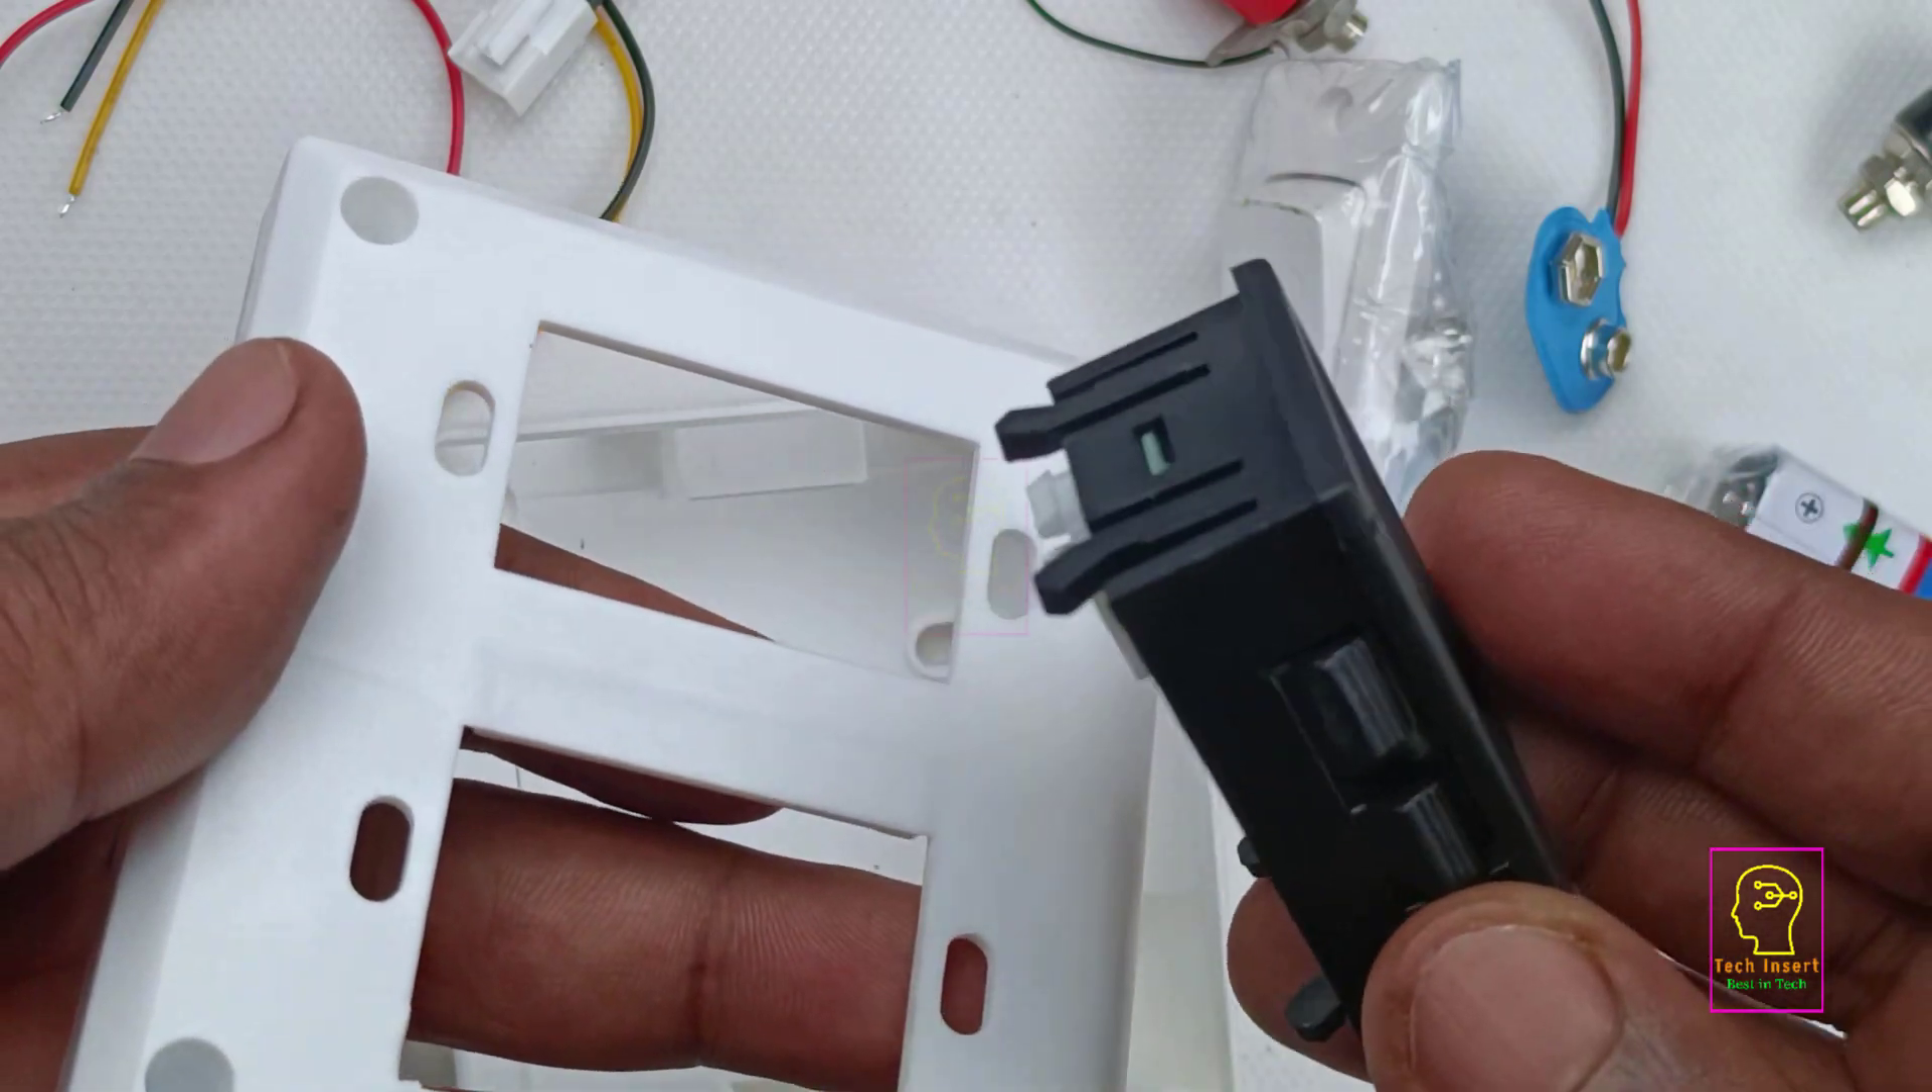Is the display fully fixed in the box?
No.